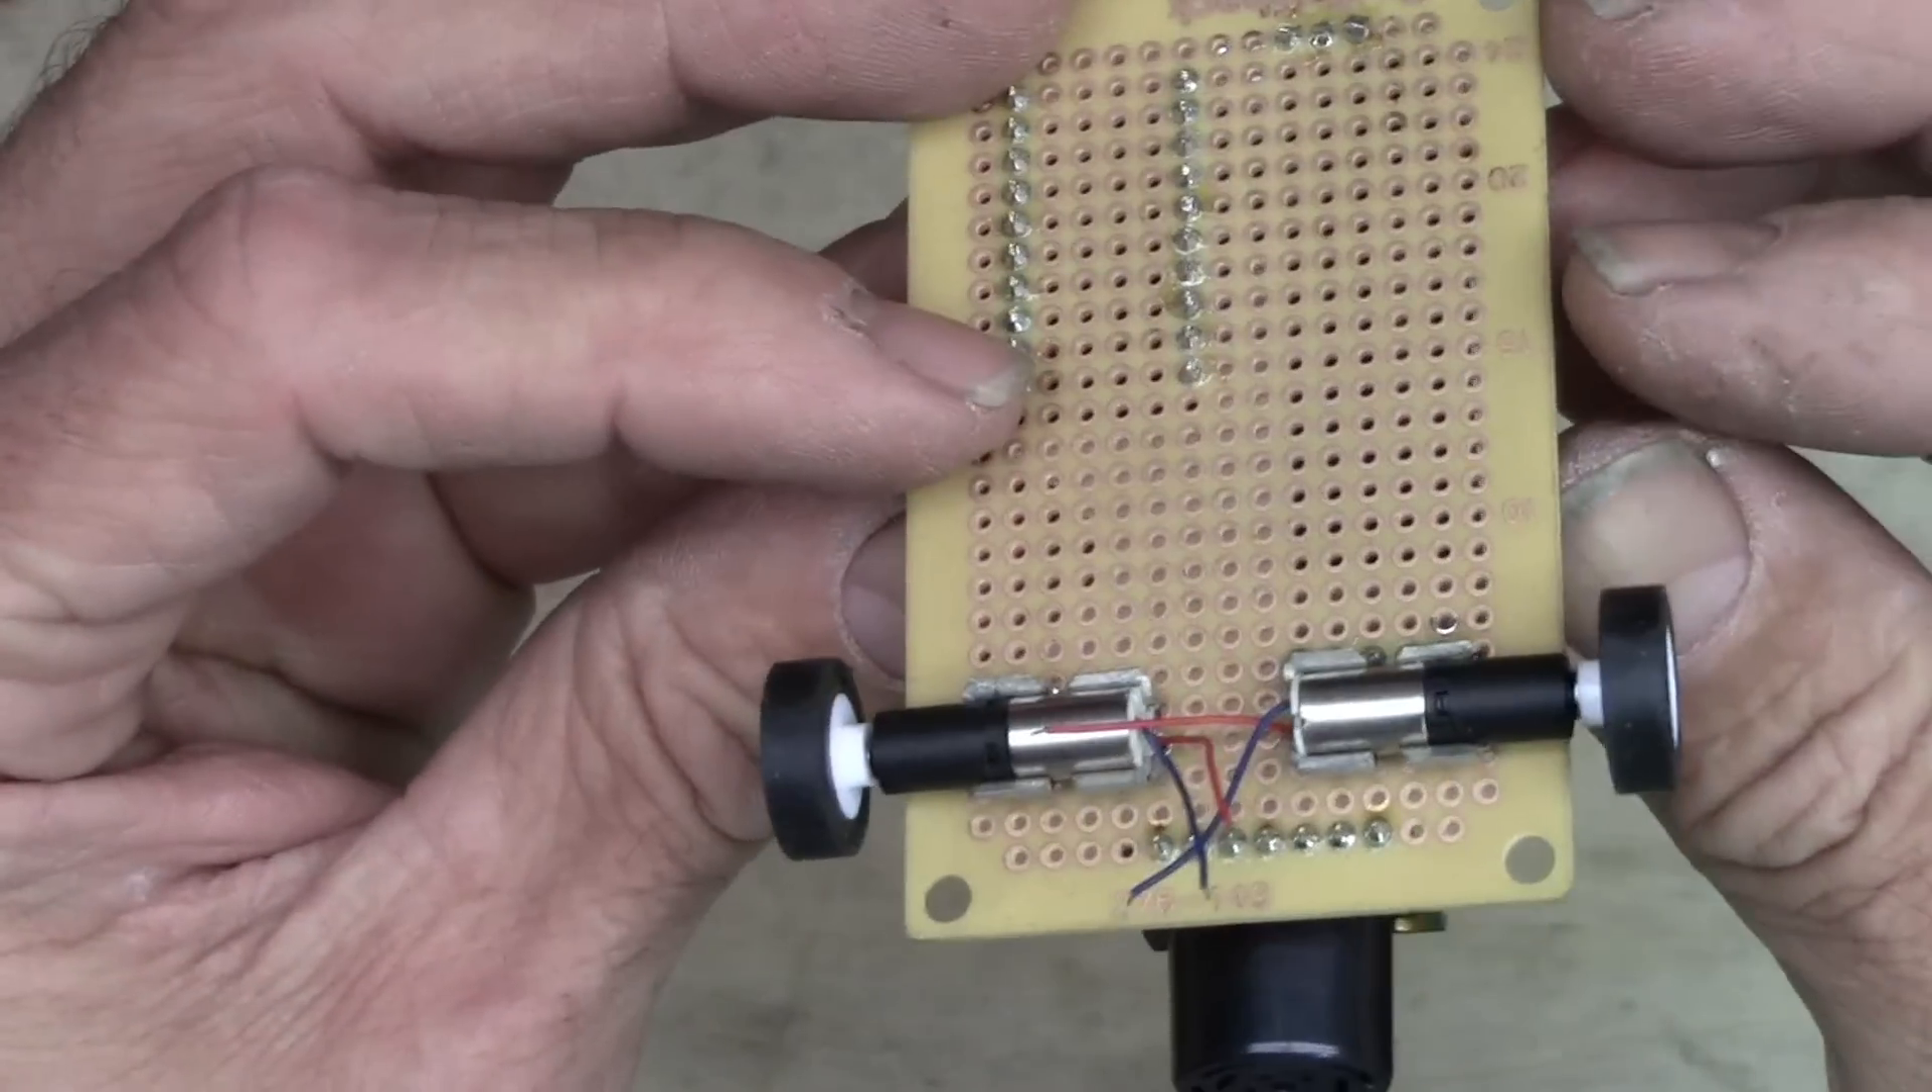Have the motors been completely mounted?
Yes.